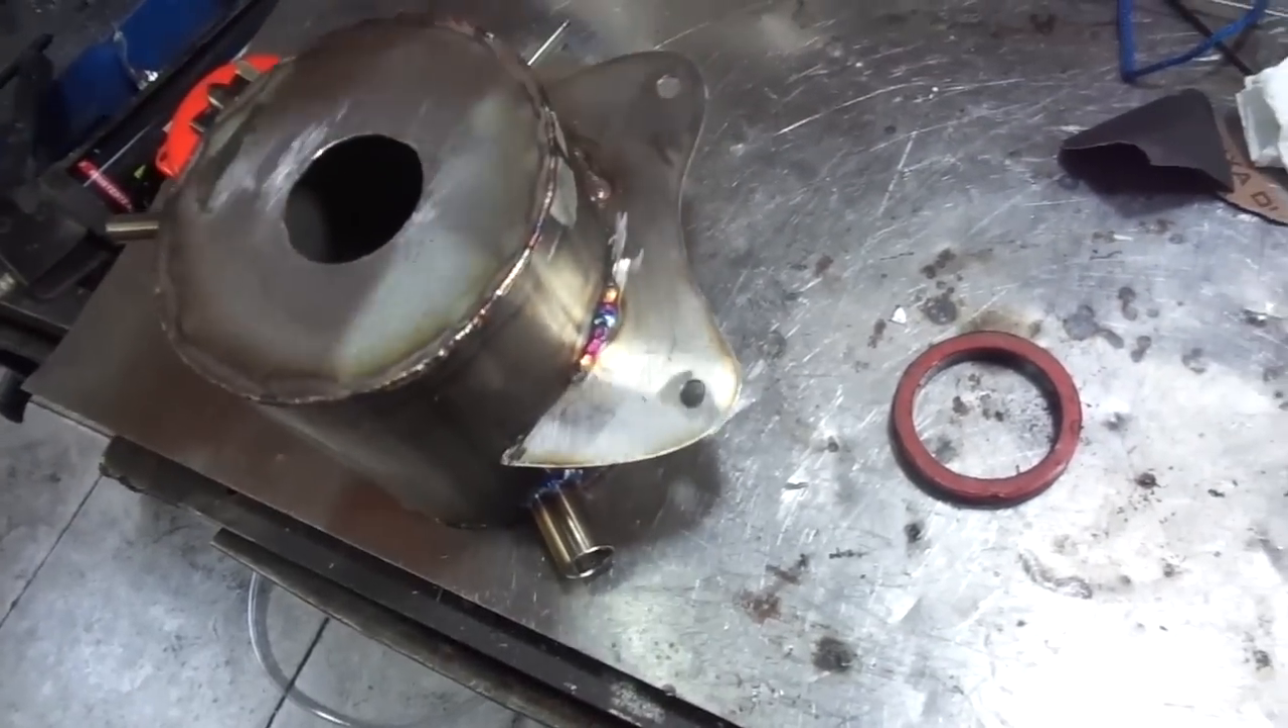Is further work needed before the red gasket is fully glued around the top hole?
Yes.